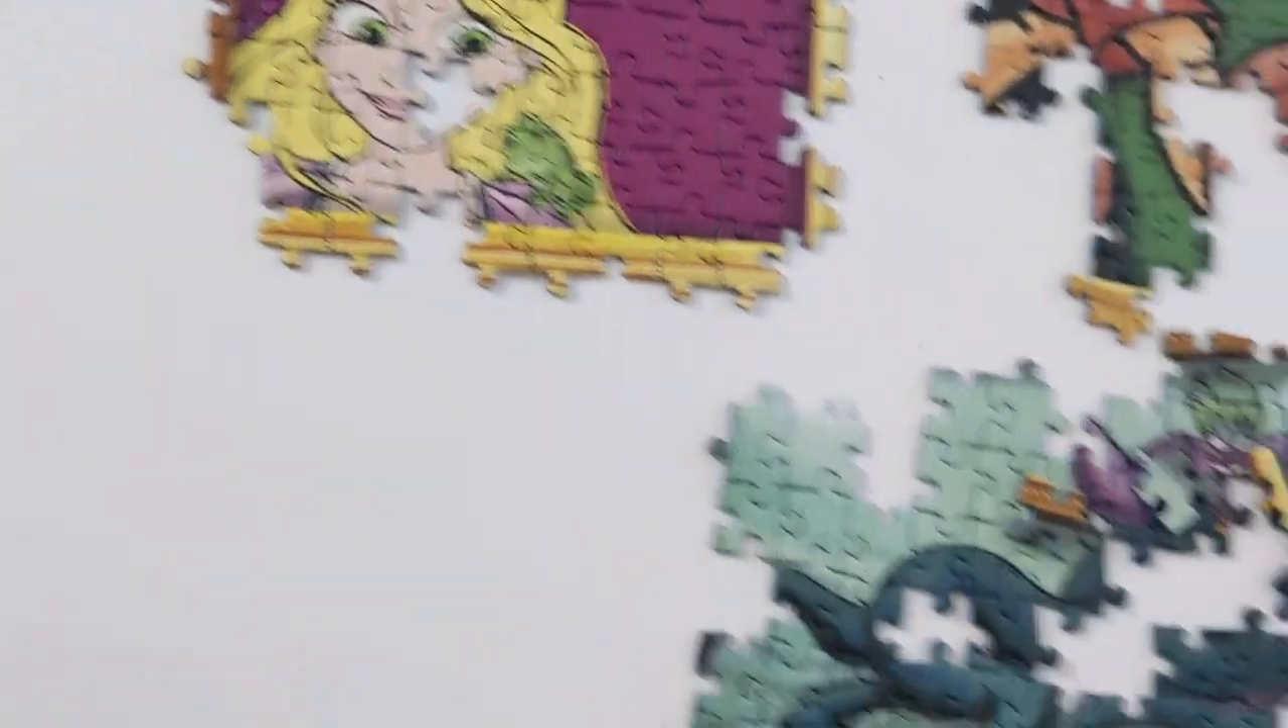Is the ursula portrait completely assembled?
No.